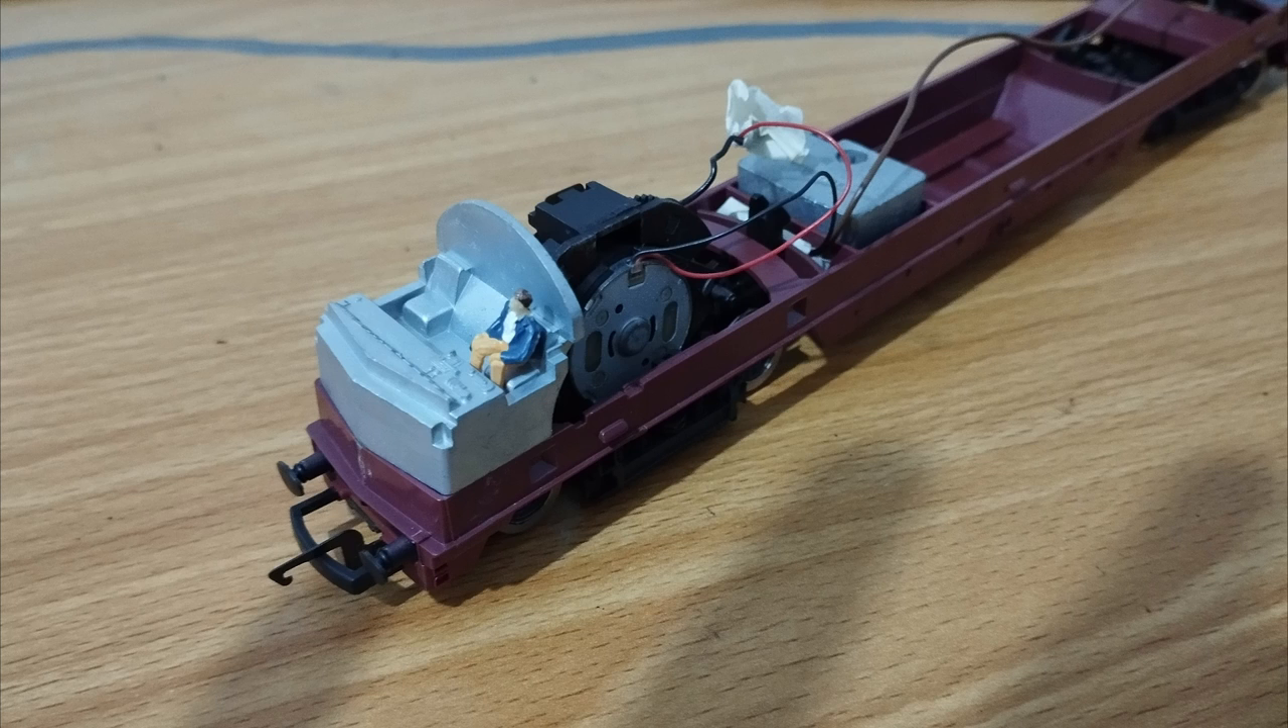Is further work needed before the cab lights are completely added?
Yes.